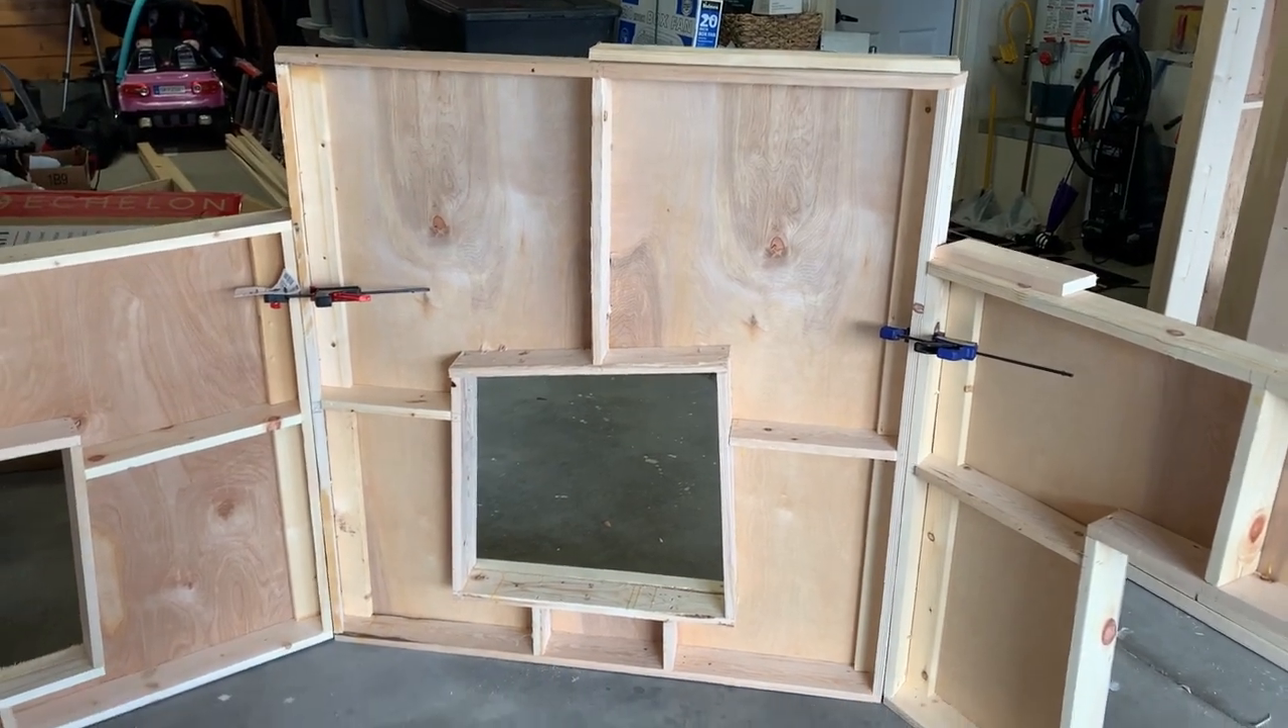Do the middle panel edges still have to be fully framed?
No.